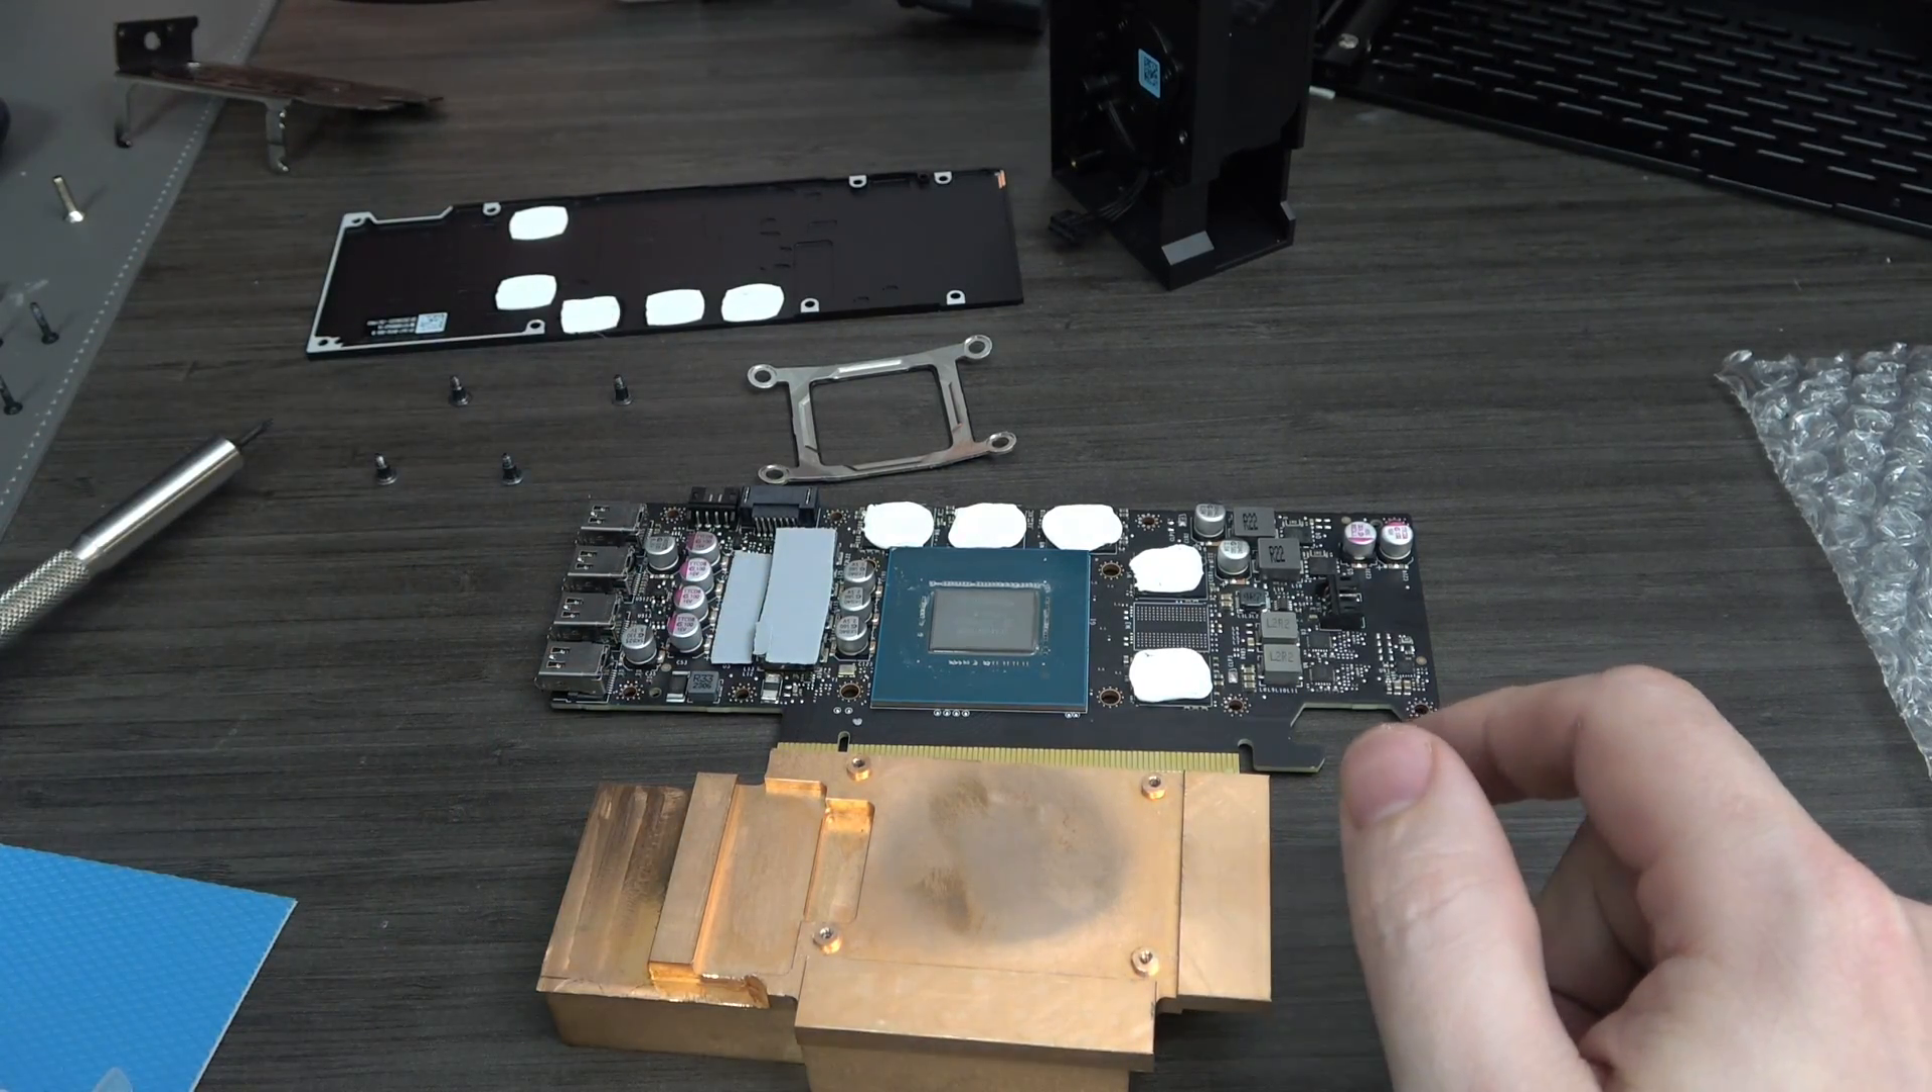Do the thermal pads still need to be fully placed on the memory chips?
No.